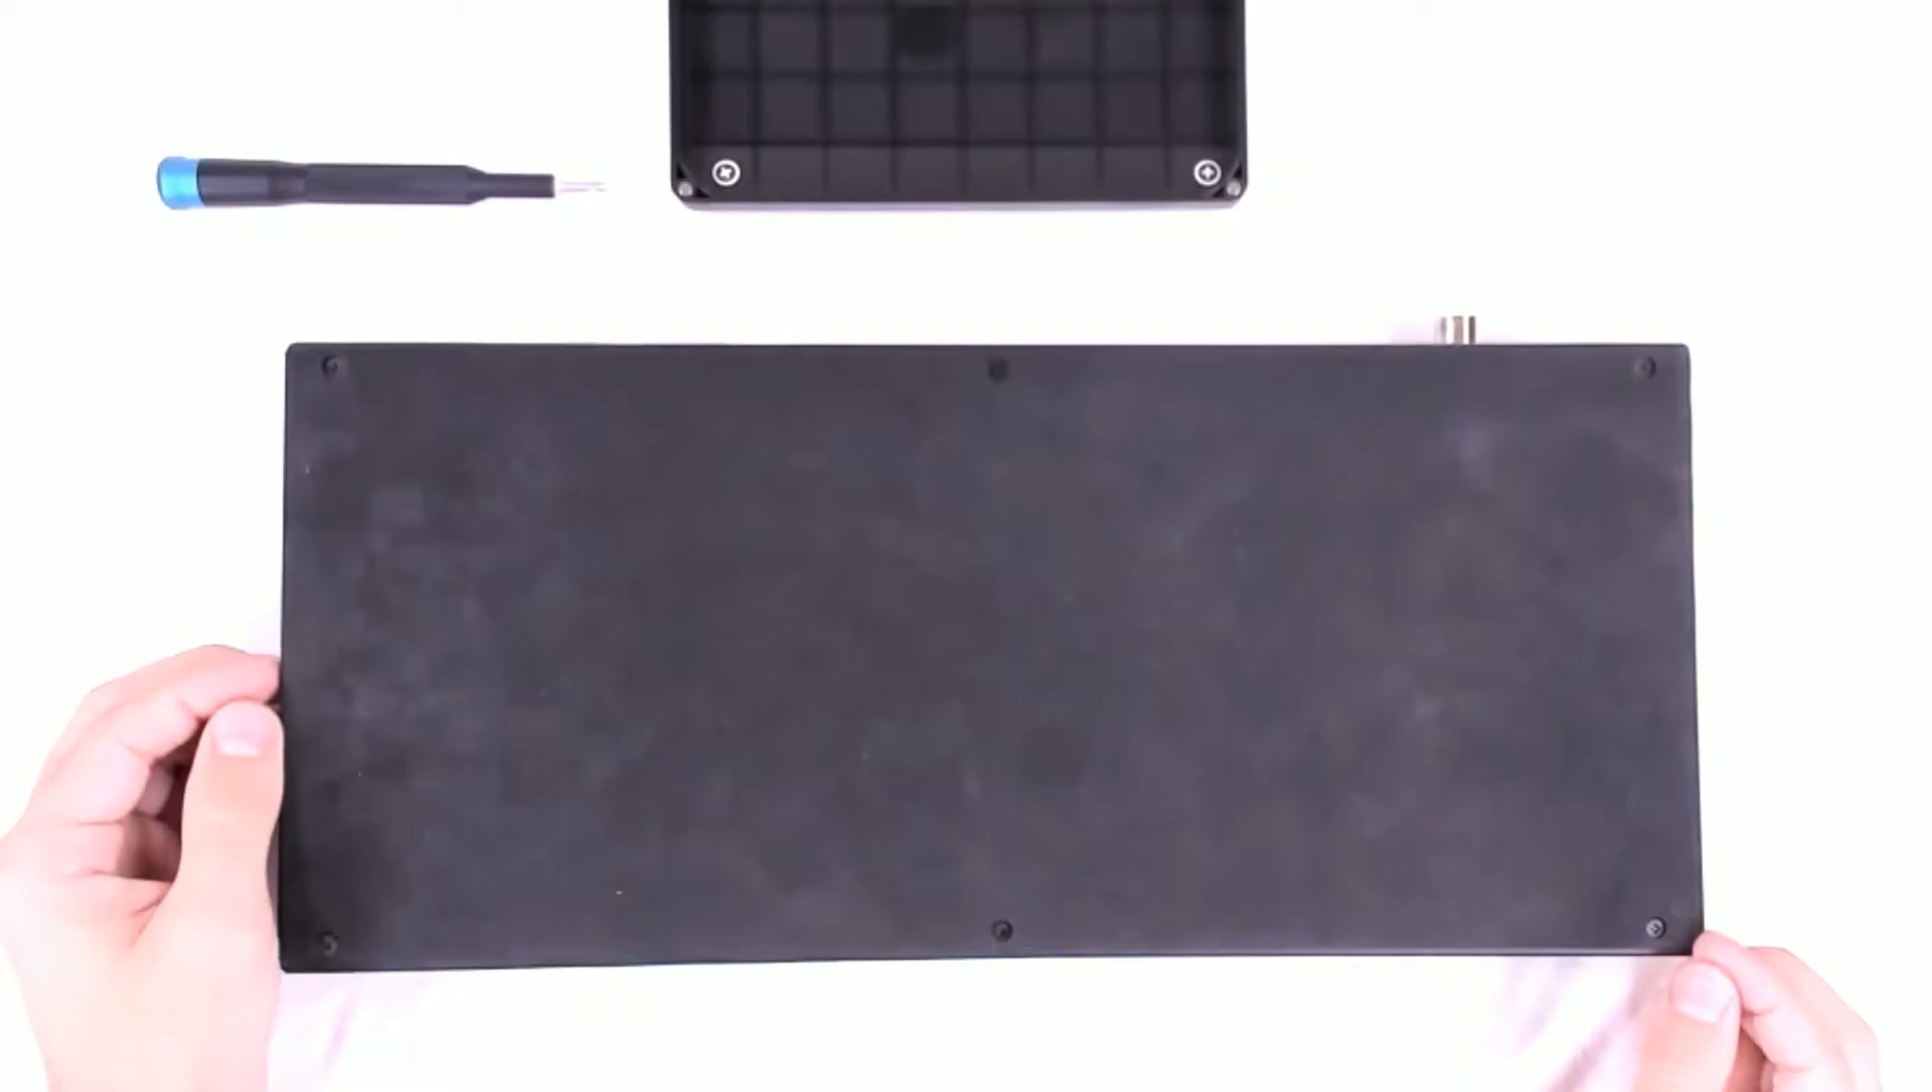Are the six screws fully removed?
No.